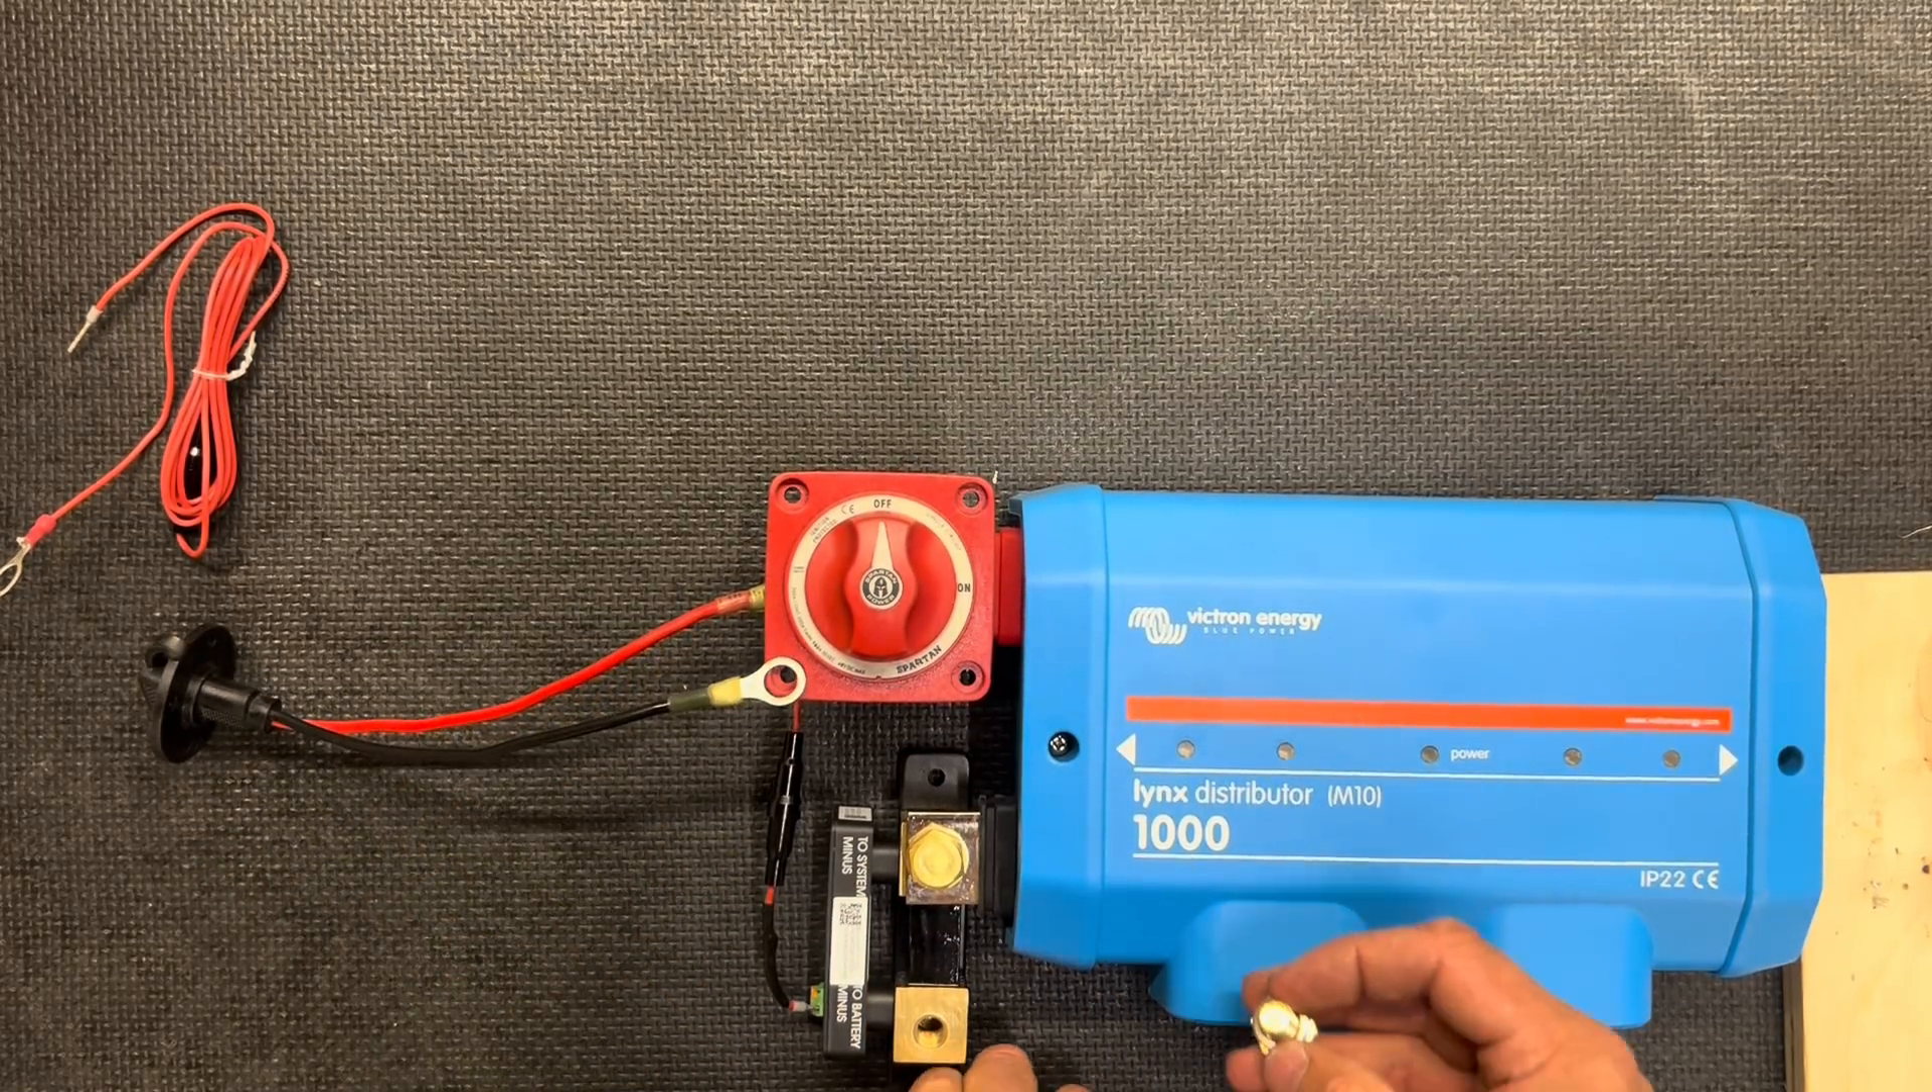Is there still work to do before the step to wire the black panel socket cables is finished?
Yes.